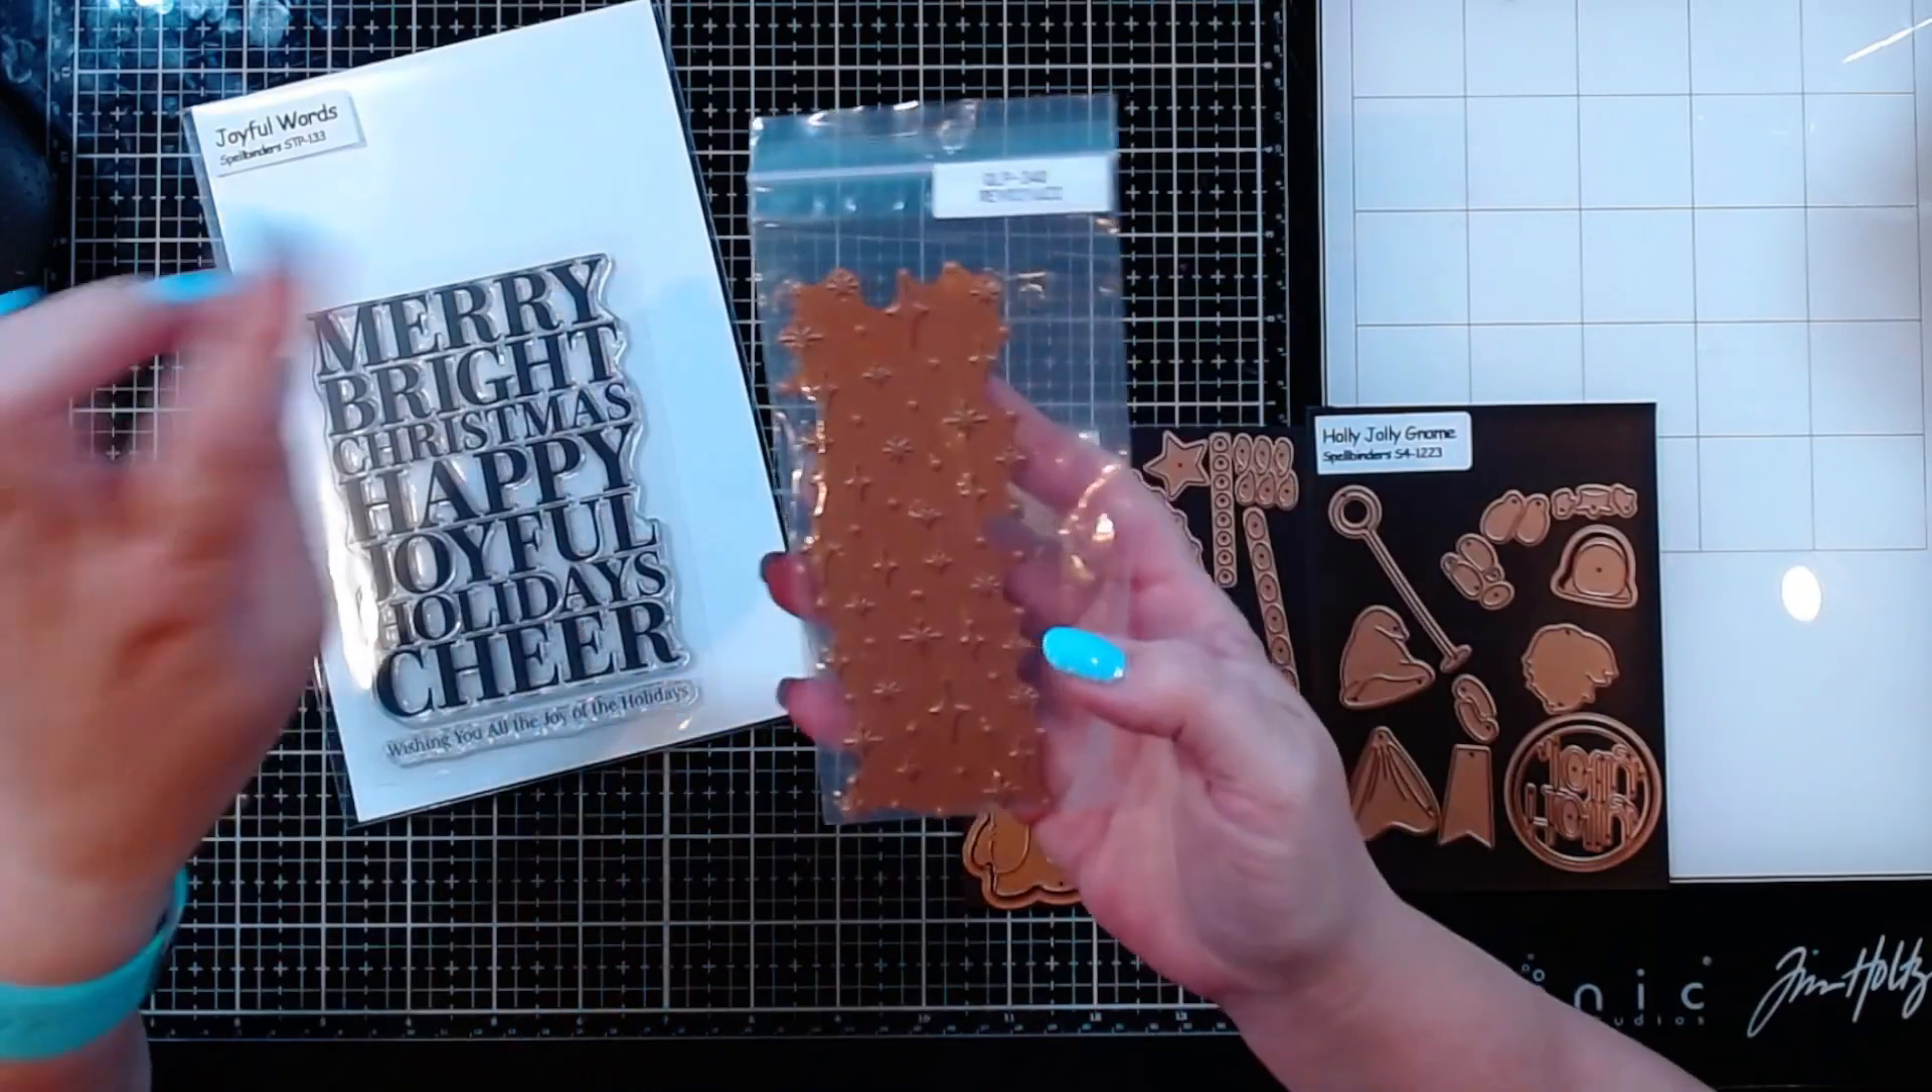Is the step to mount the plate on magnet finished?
No.